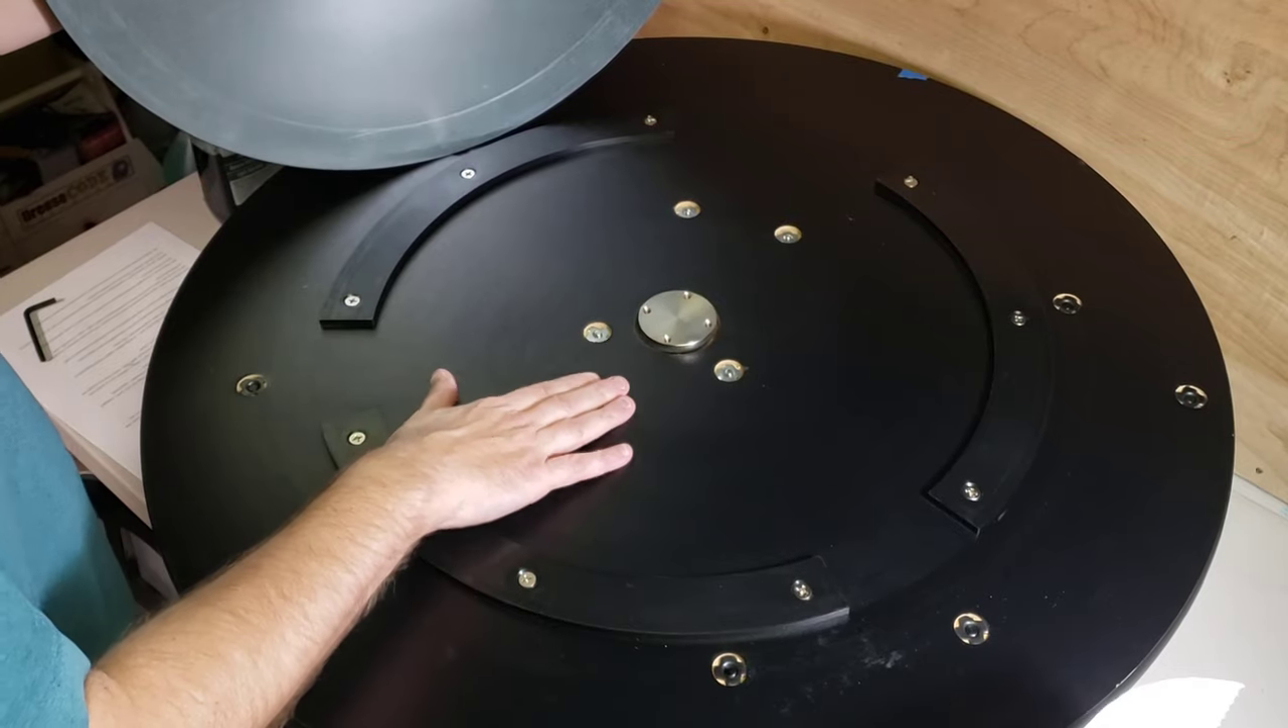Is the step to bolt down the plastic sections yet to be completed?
No.